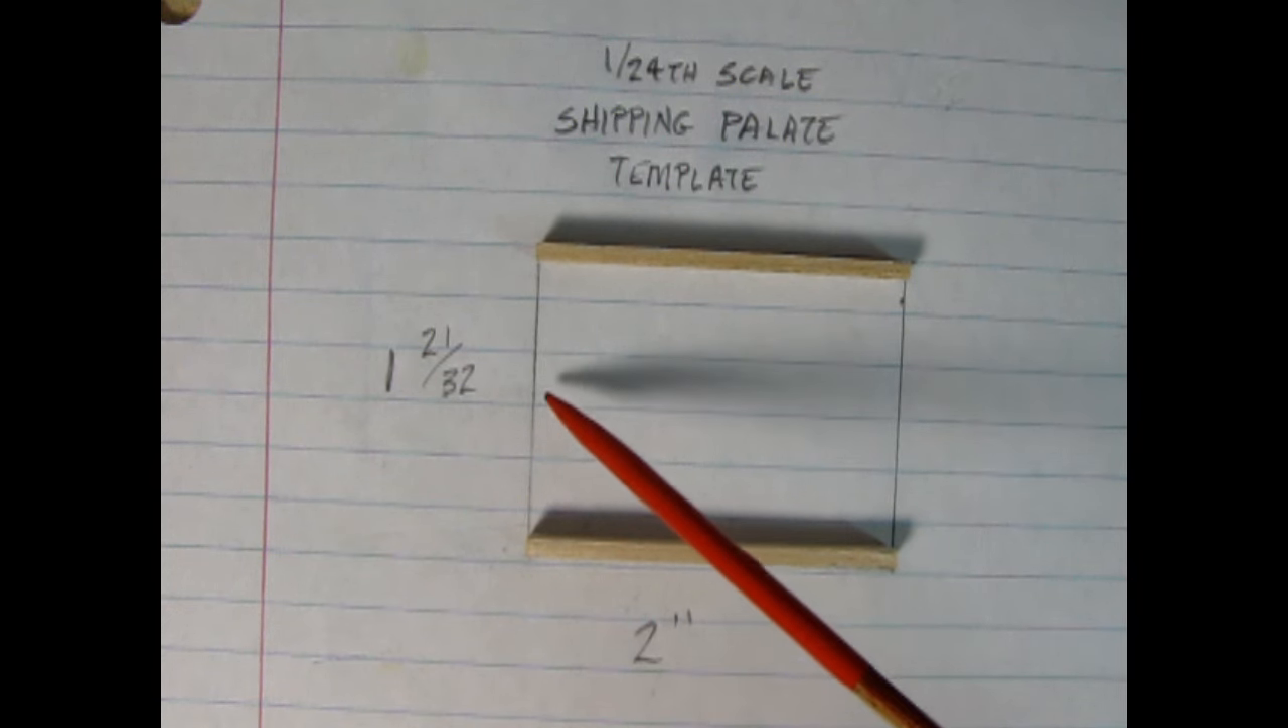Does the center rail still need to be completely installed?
Yes.